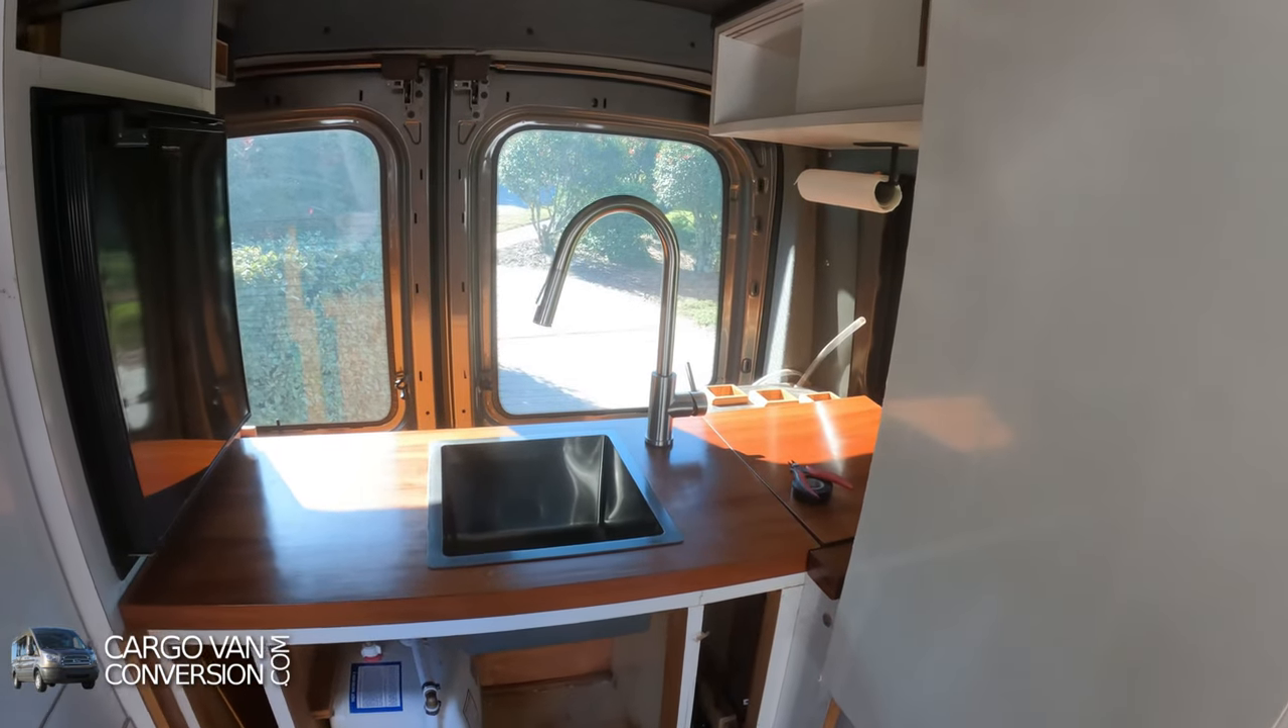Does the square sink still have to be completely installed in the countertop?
No.